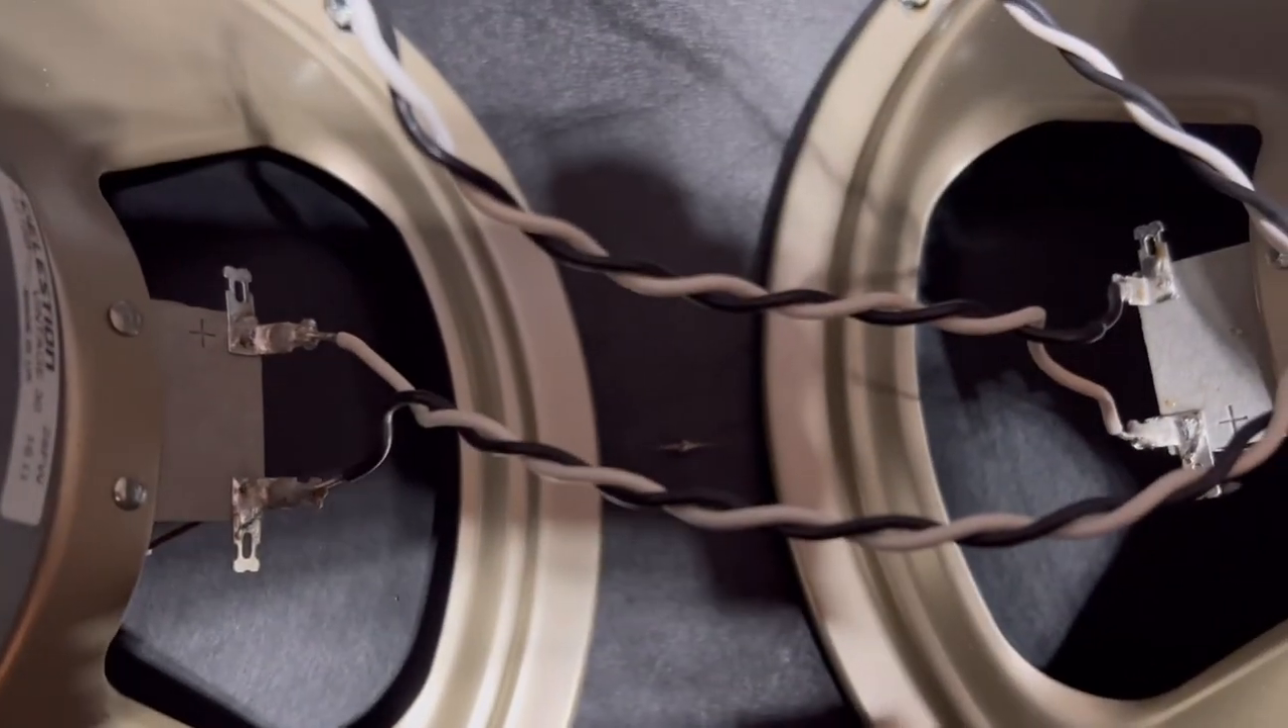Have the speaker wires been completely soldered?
Yes.